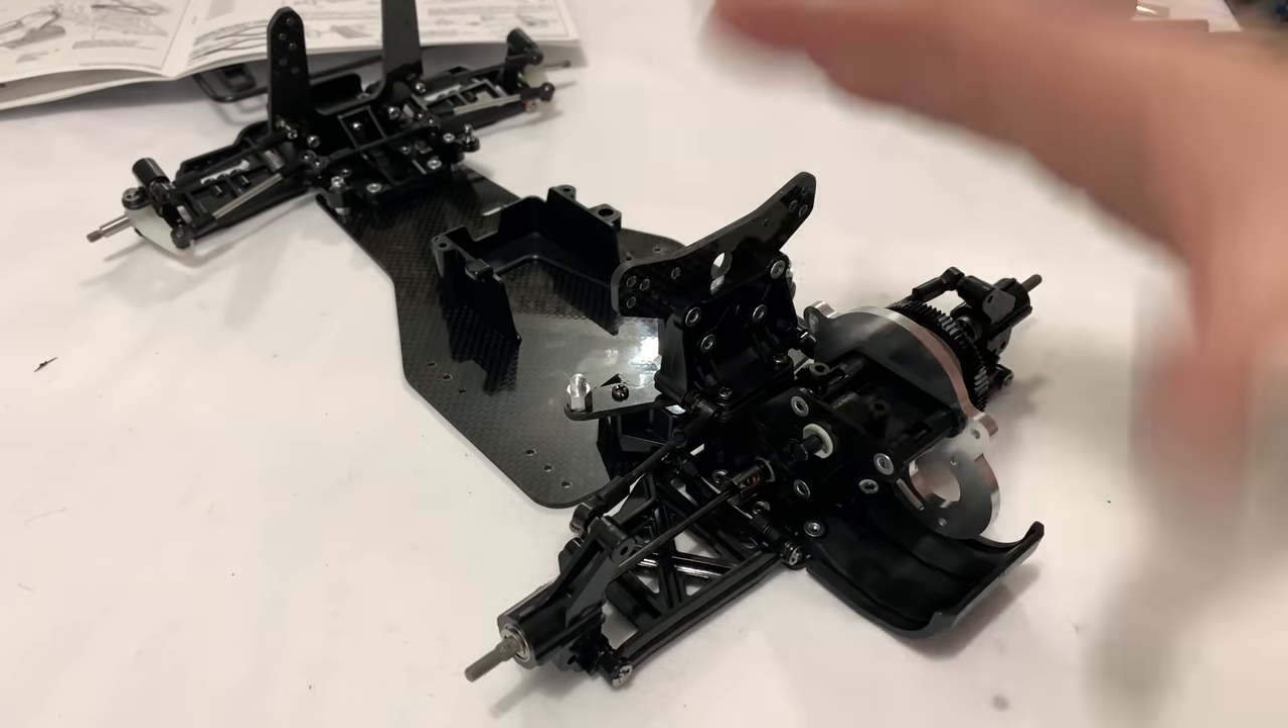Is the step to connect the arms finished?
Yes.